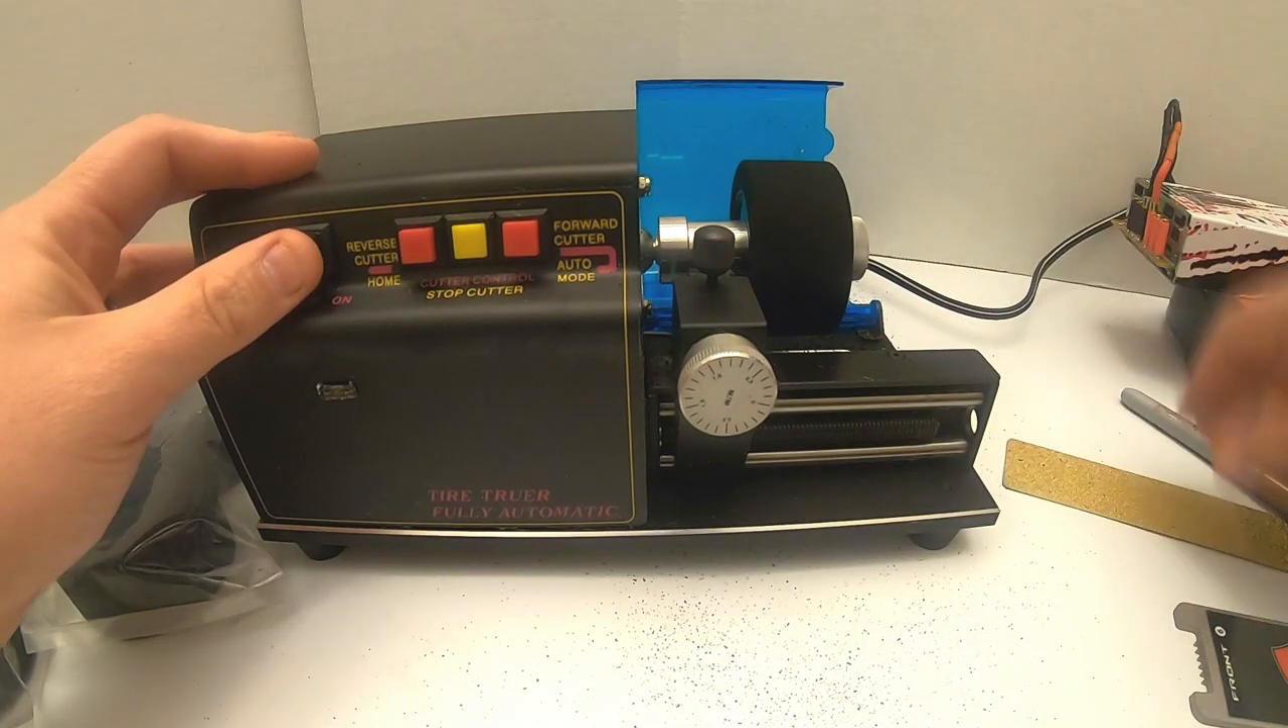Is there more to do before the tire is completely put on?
No.